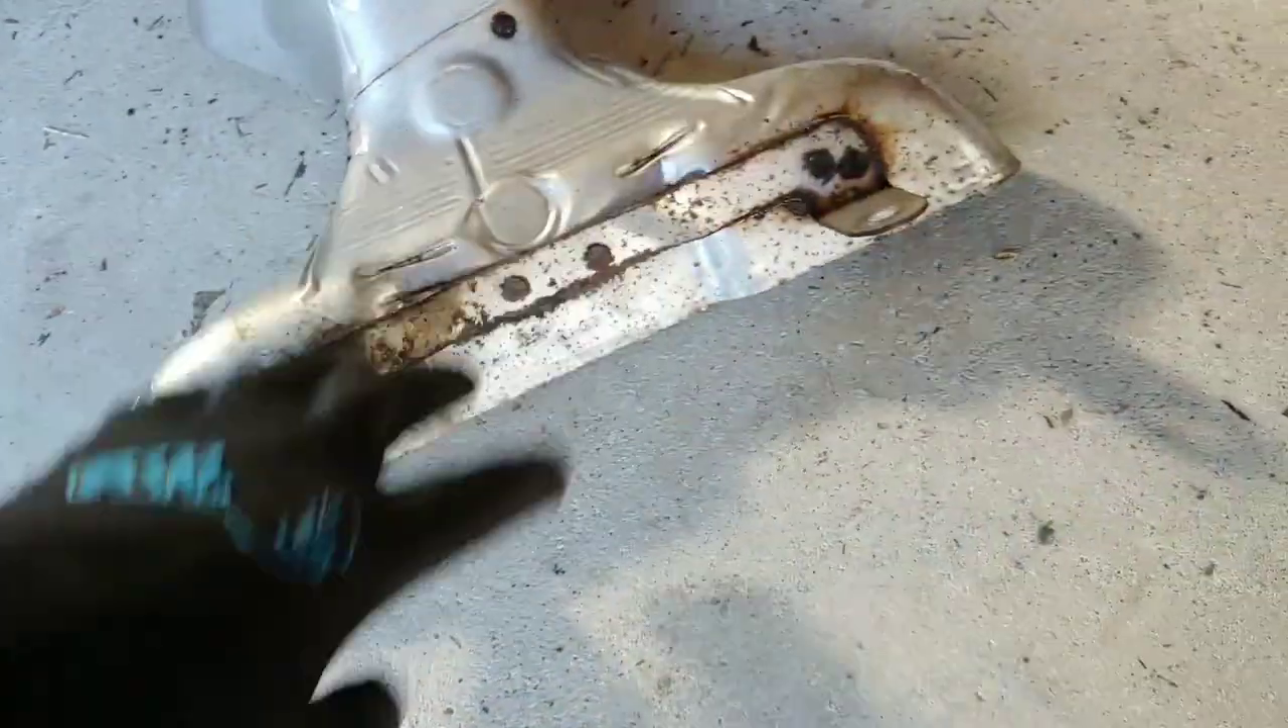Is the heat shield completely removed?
Yes.